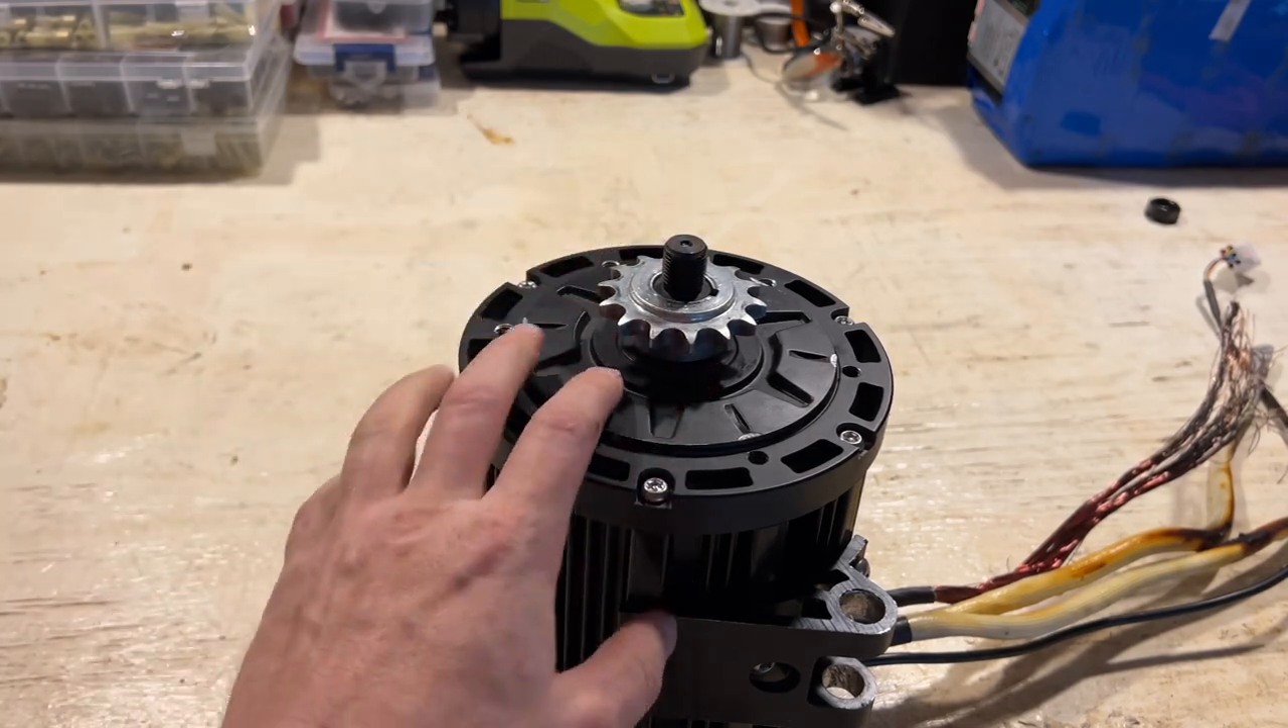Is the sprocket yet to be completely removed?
Yes.